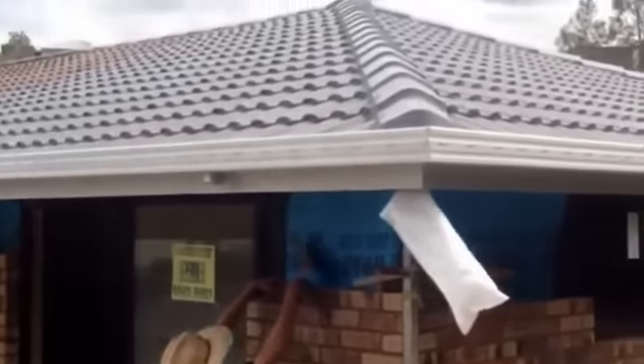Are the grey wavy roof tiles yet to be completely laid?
No.